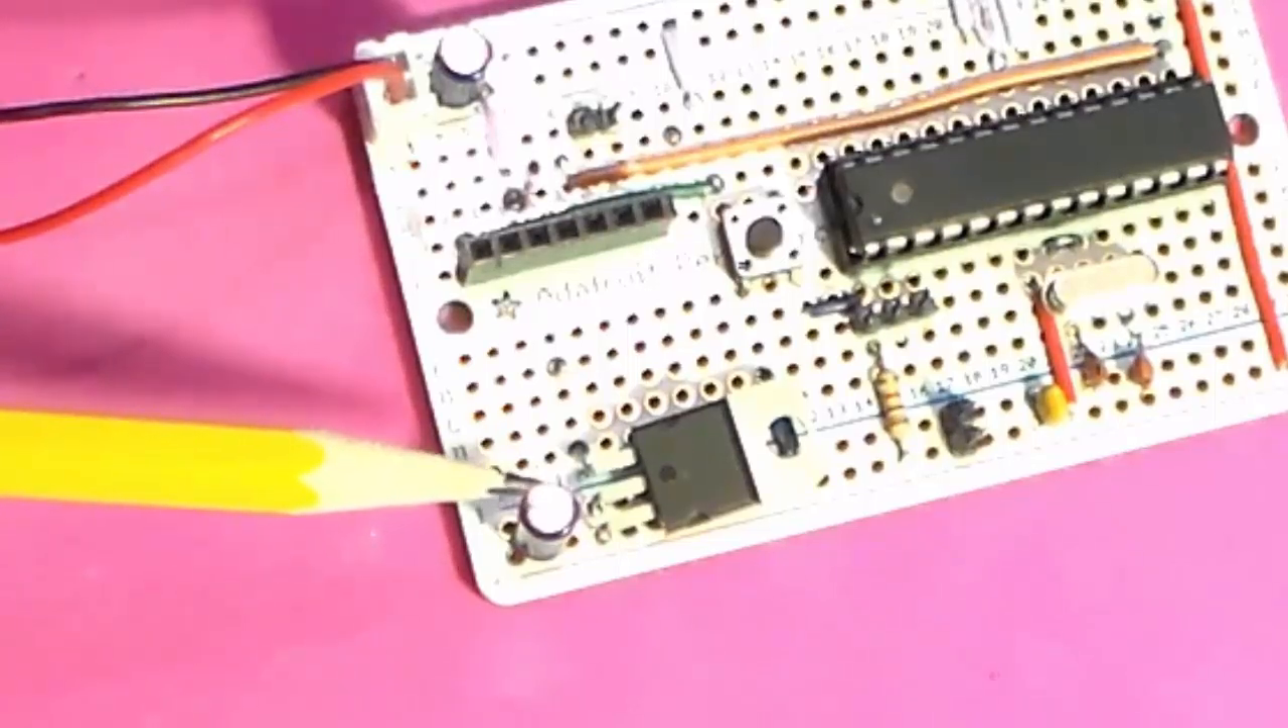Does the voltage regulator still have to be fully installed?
No.